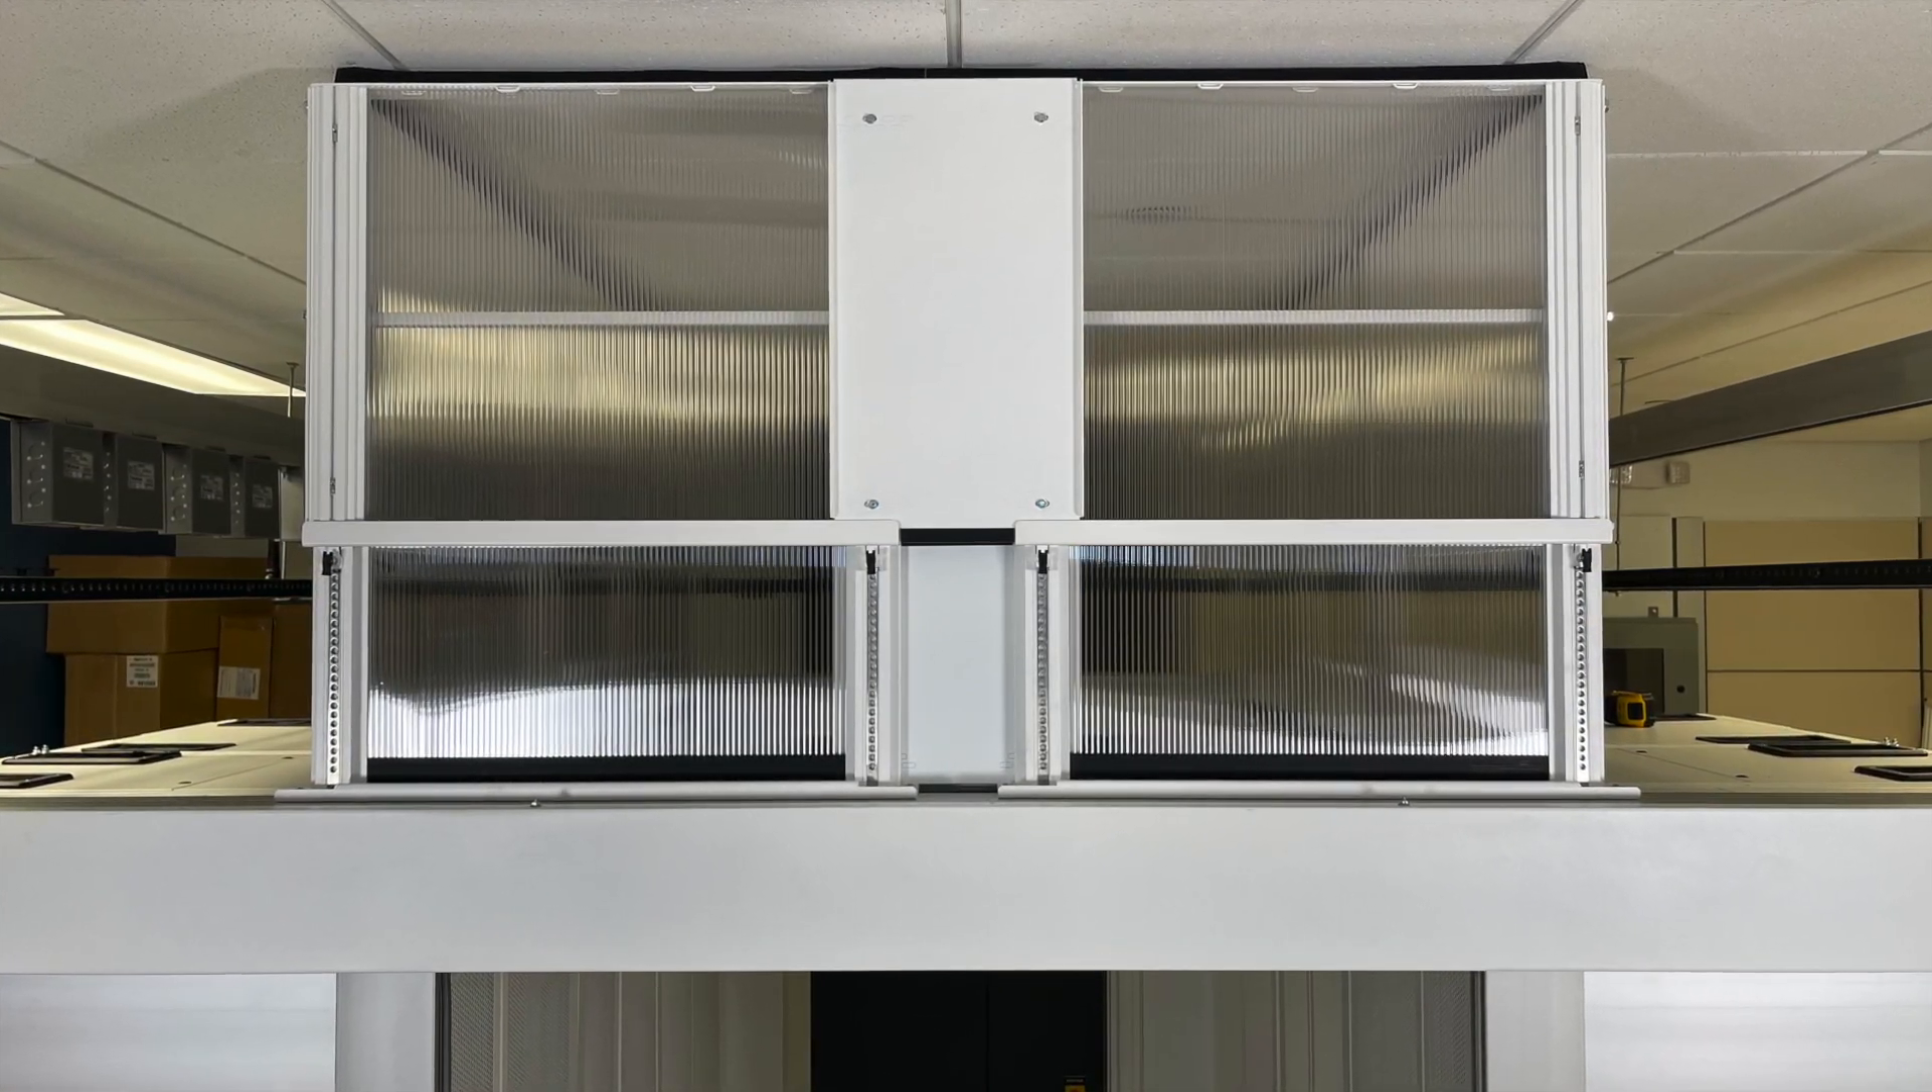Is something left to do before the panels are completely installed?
No.